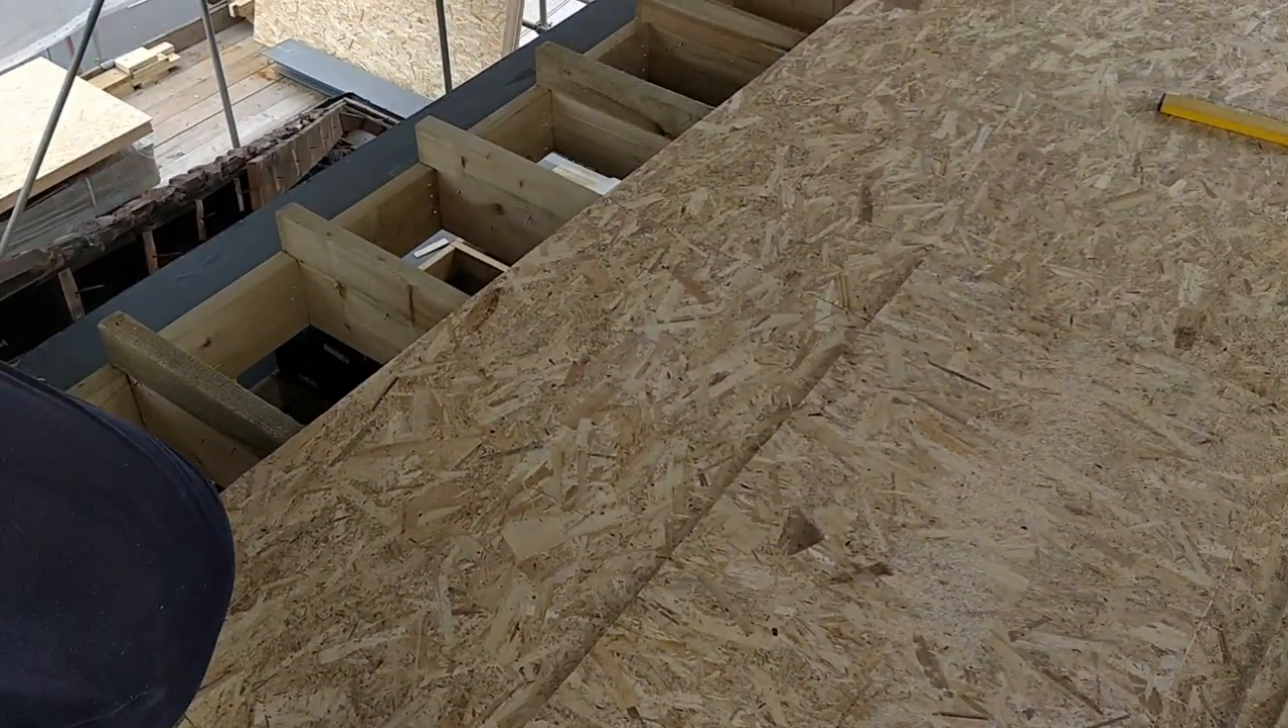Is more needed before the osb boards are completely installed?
Yes.